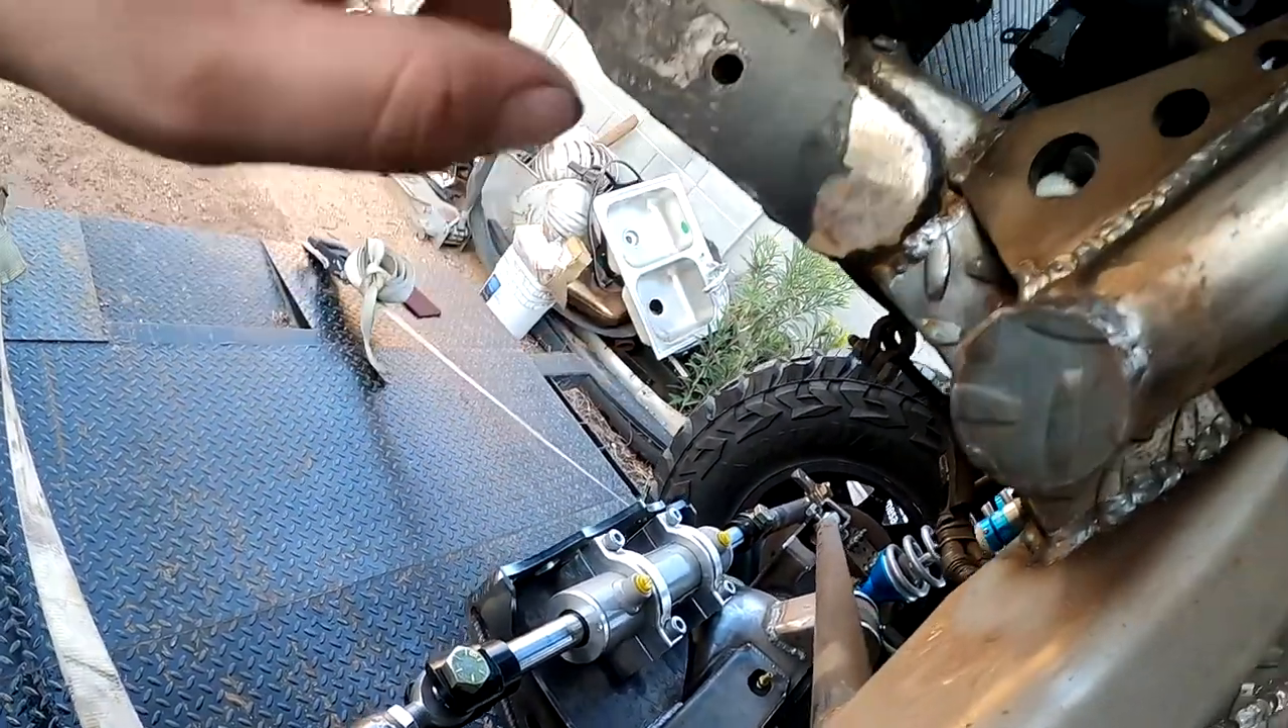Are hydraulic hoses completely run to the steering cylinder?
No.